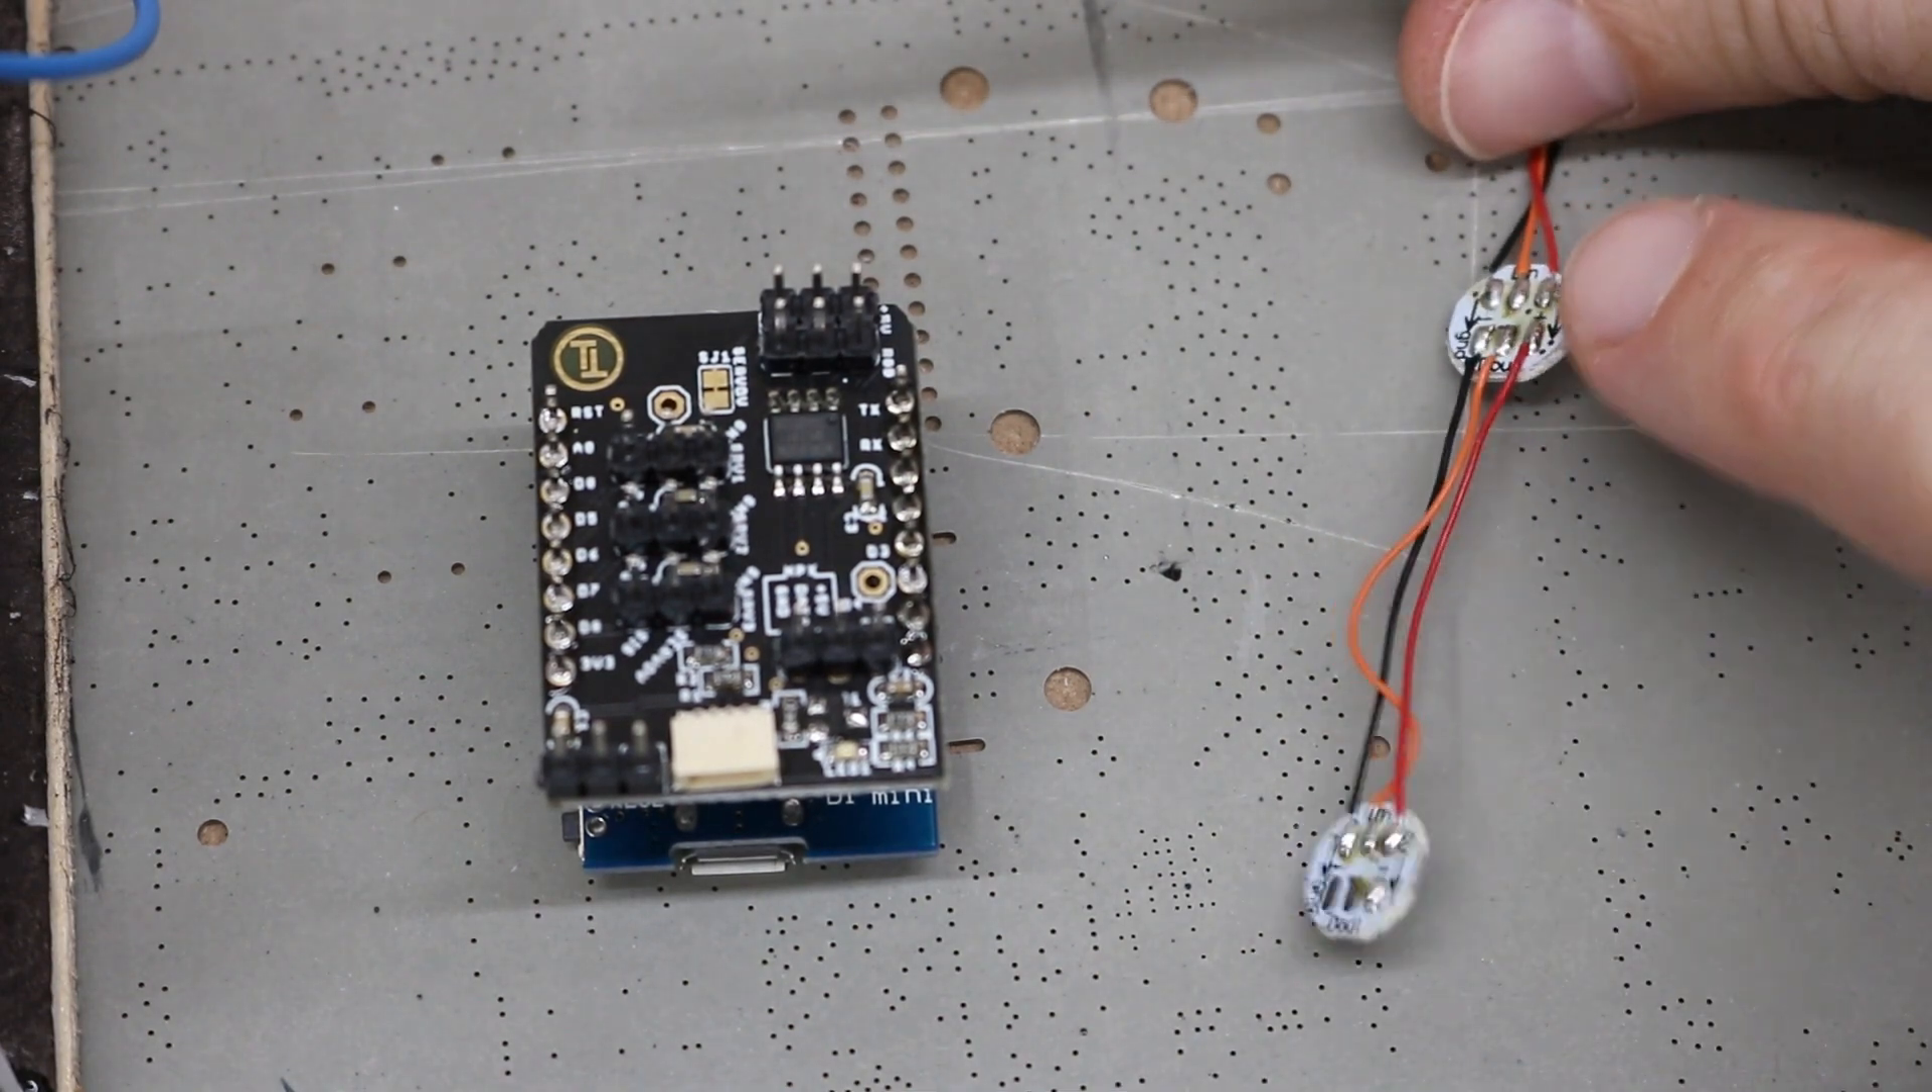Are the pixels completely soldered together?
Yes.